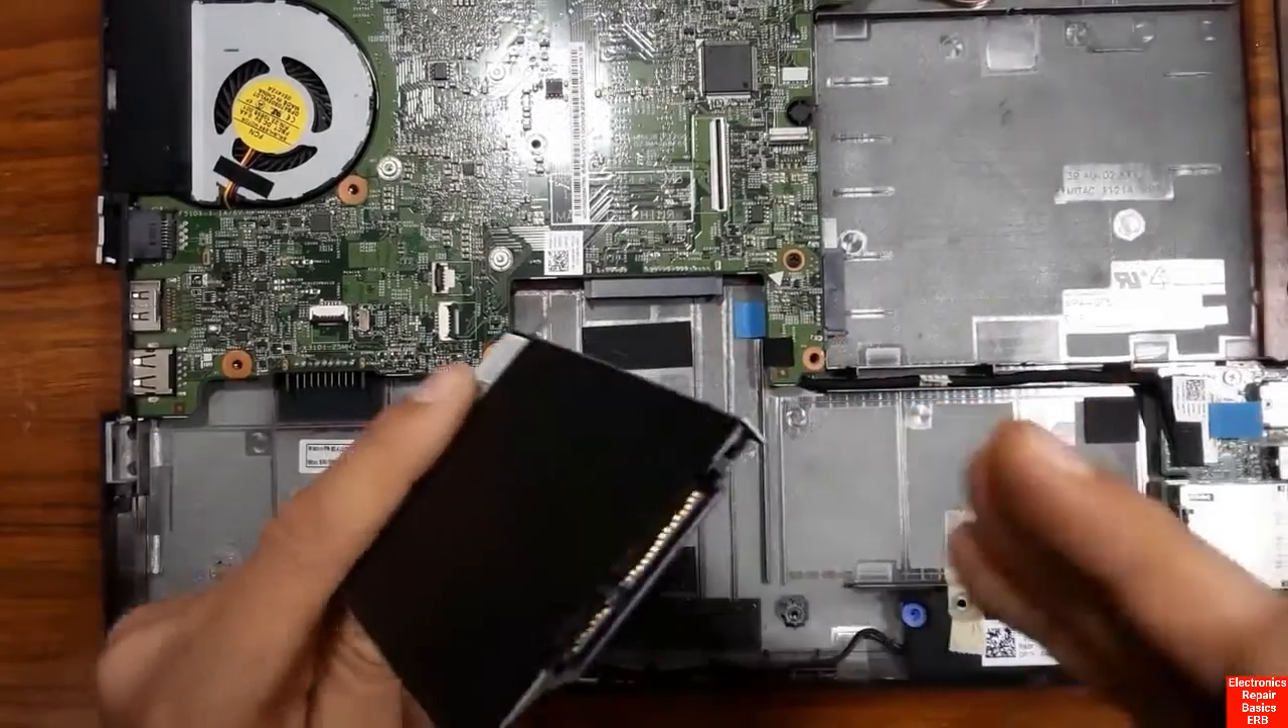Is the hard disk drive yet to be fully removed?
No.